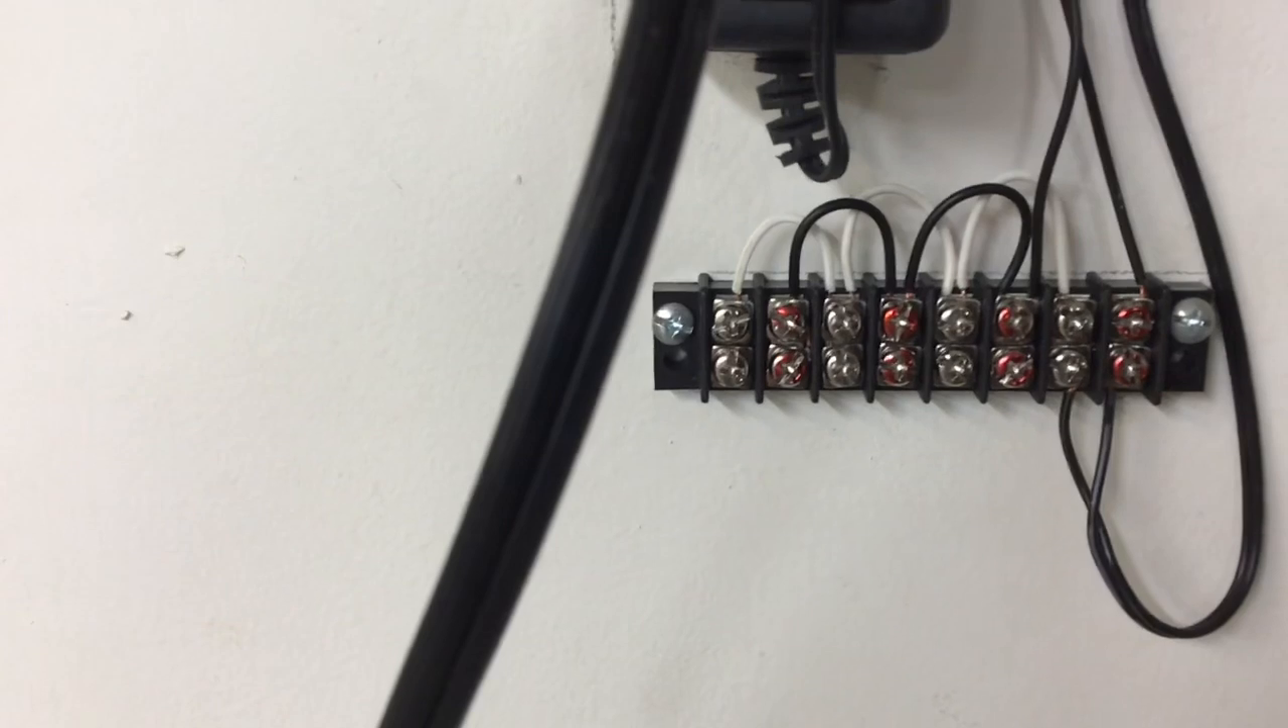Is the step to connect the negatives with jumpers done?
Yes.